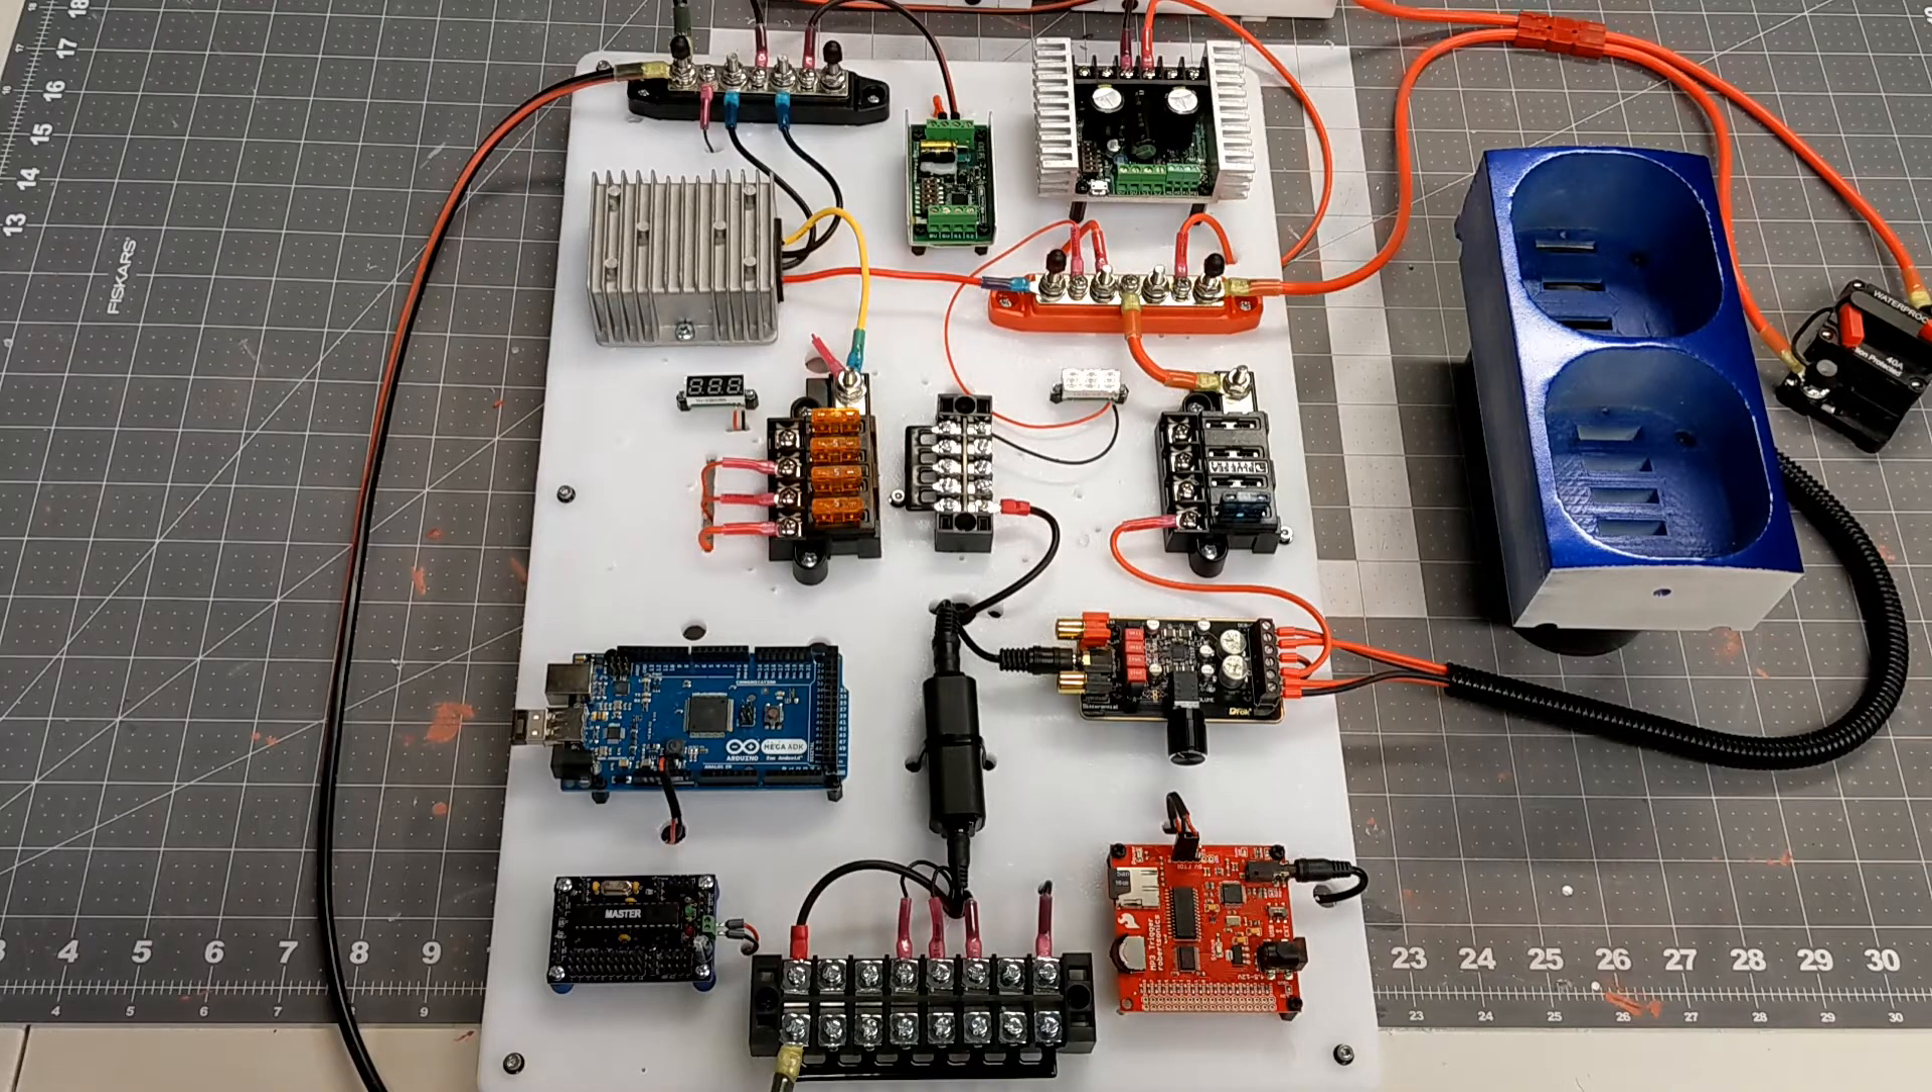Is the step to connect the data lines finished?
No.